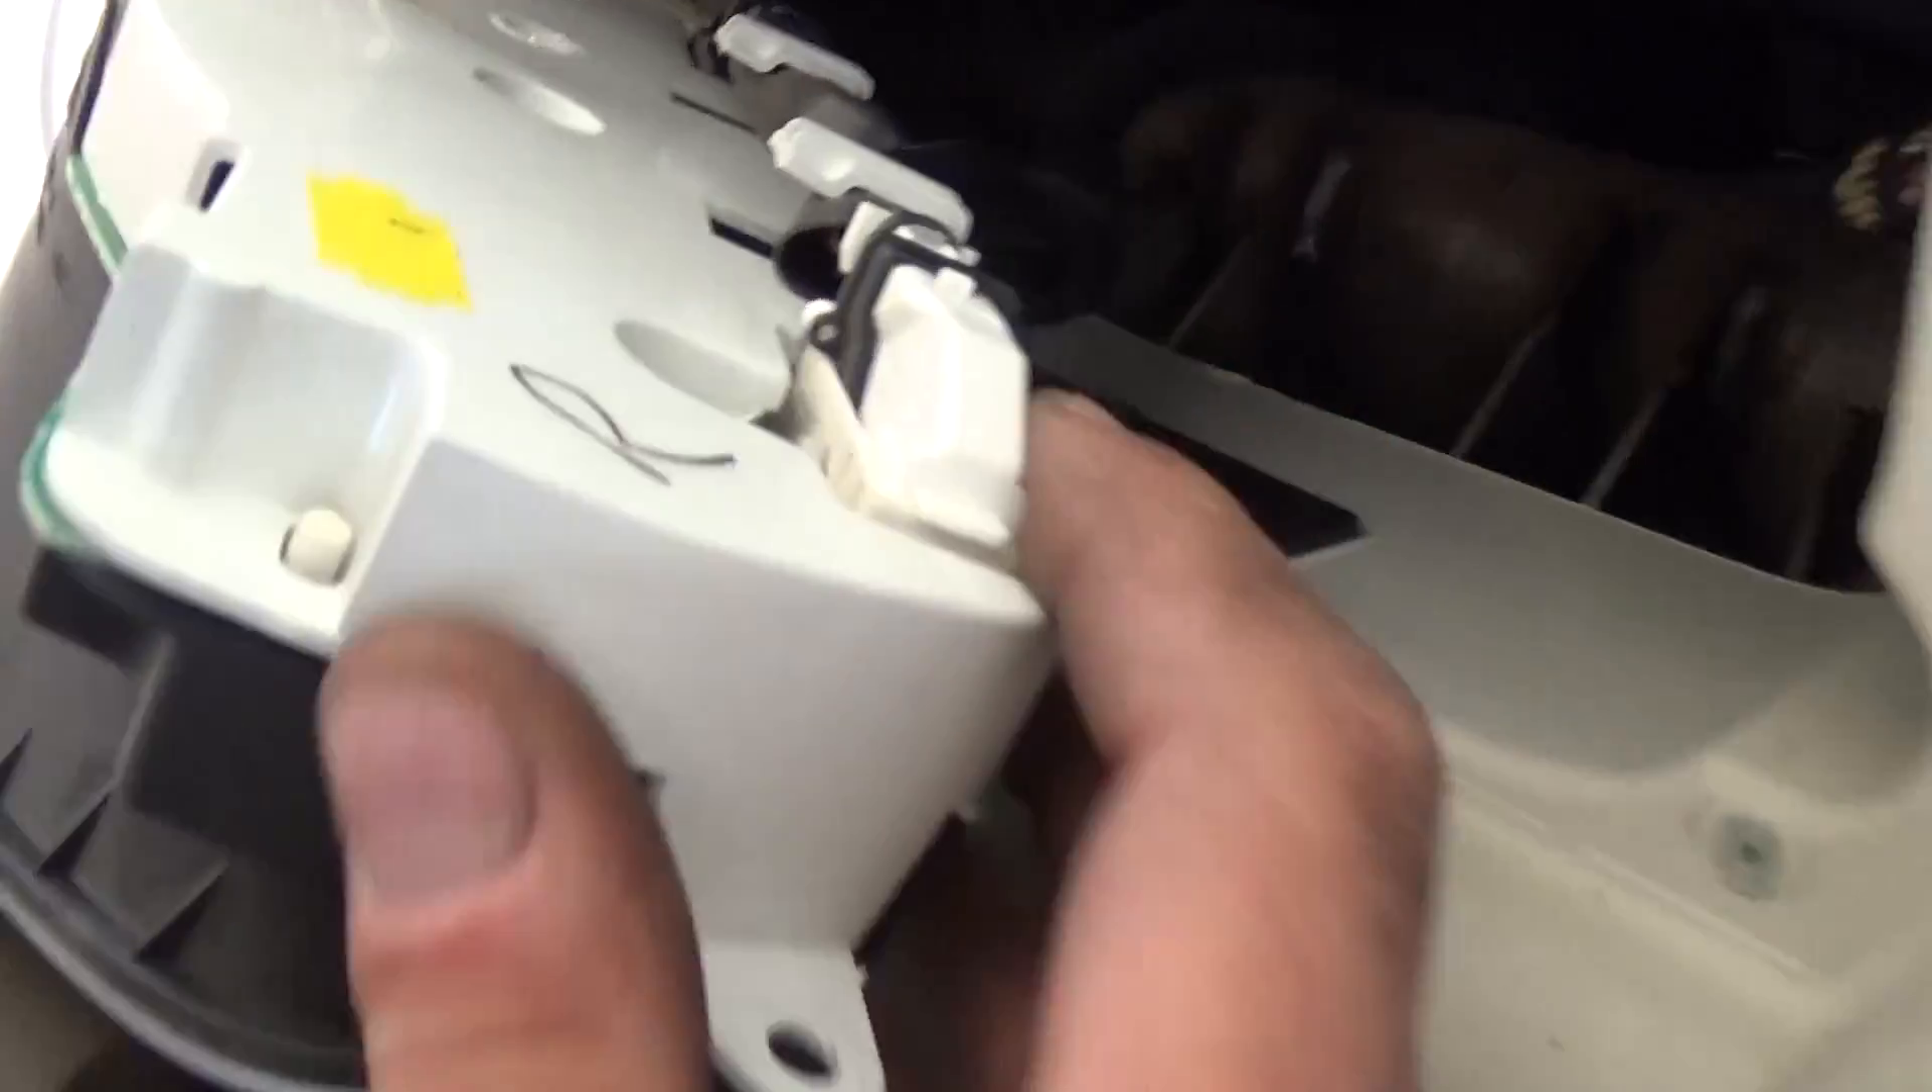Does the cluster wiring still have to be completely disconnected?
Yes.